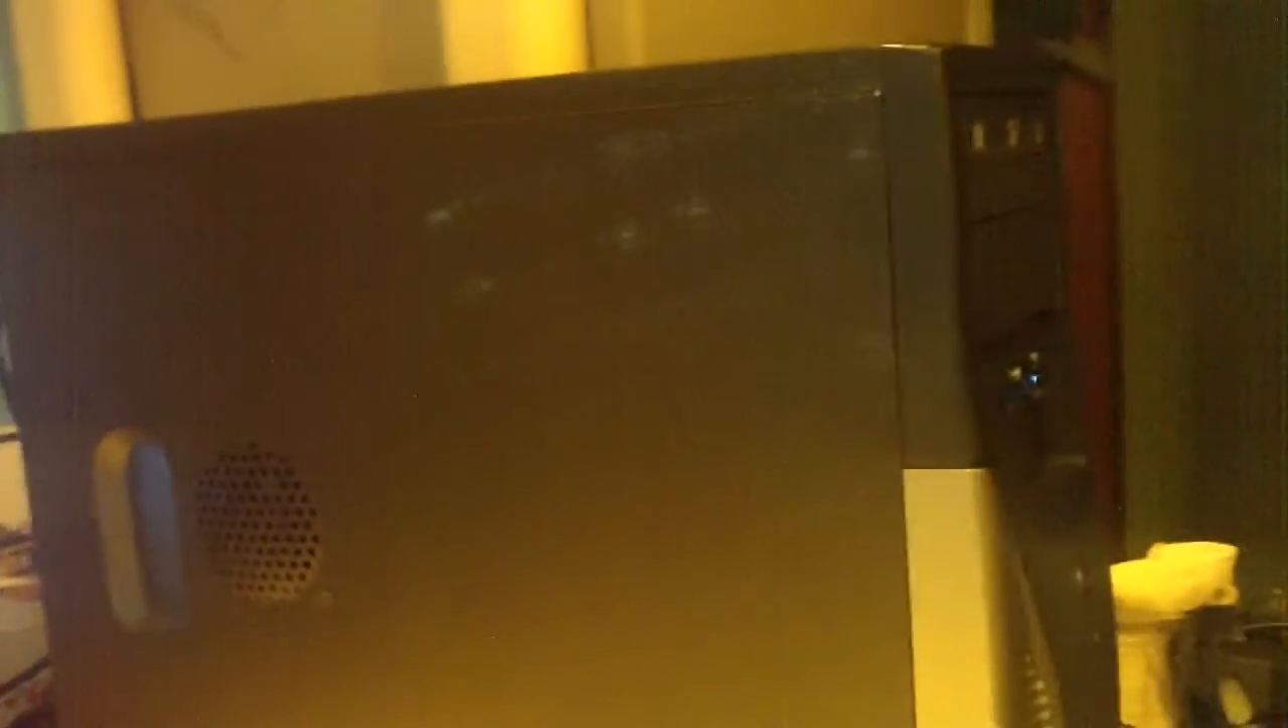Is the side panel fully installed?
Yes.